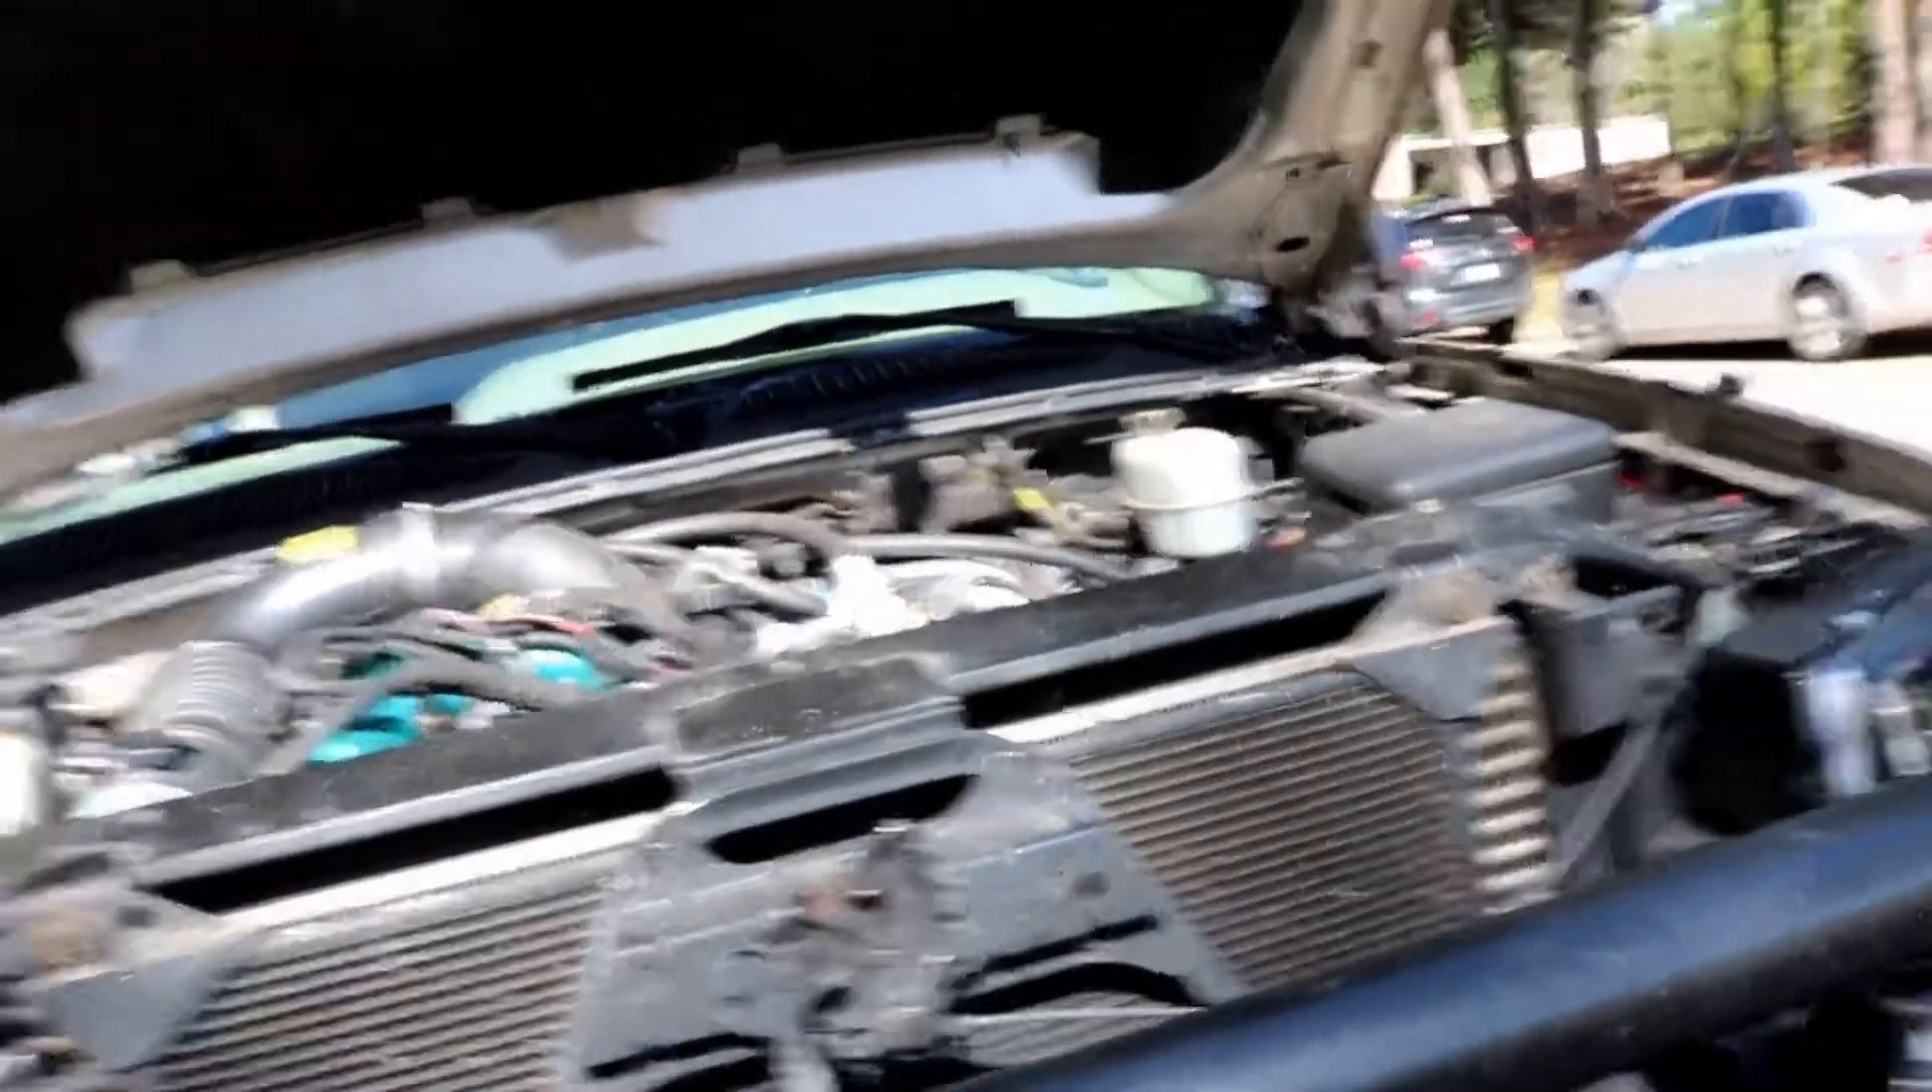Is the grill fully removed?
Yes.